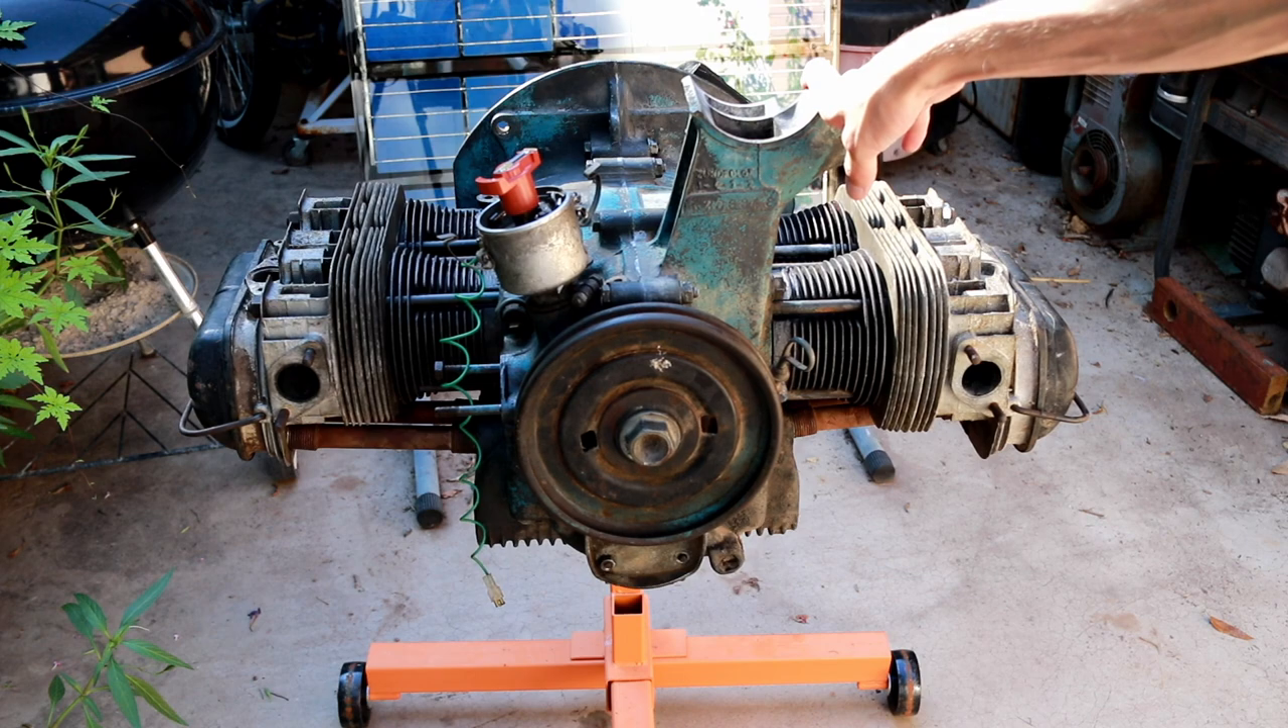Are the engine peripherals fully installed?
No.